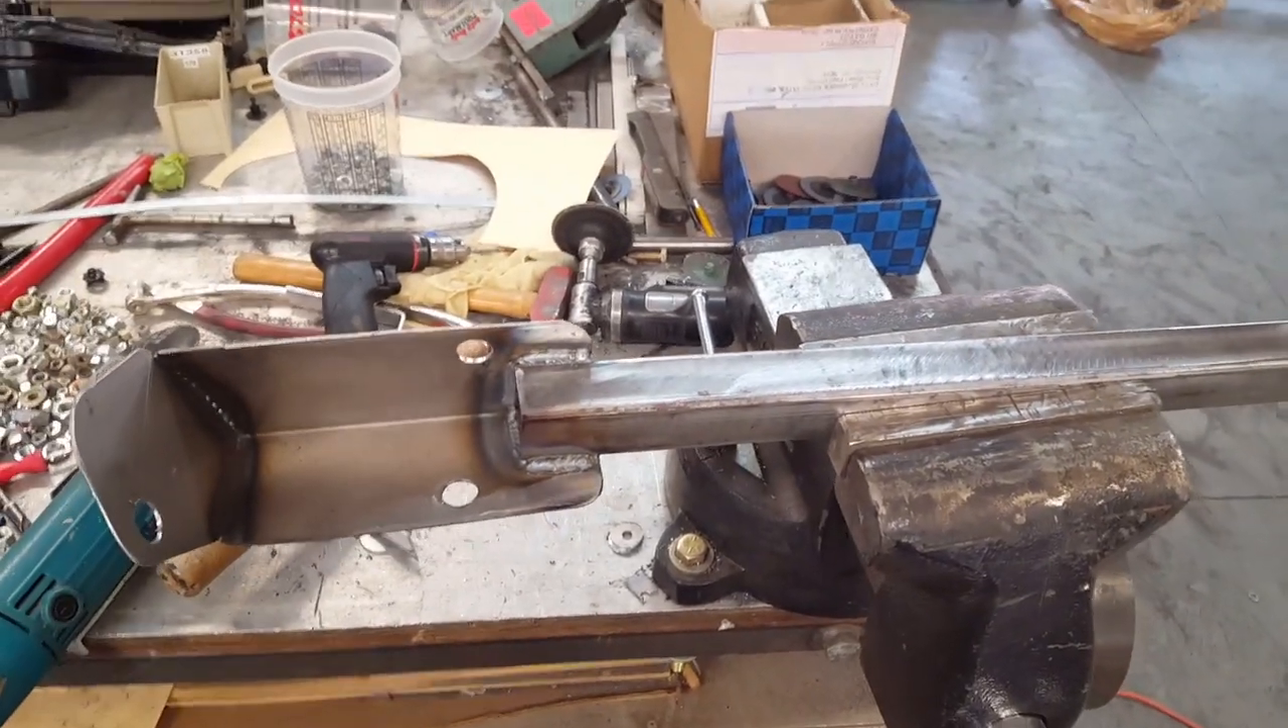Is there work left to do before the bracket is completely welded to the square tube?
No.